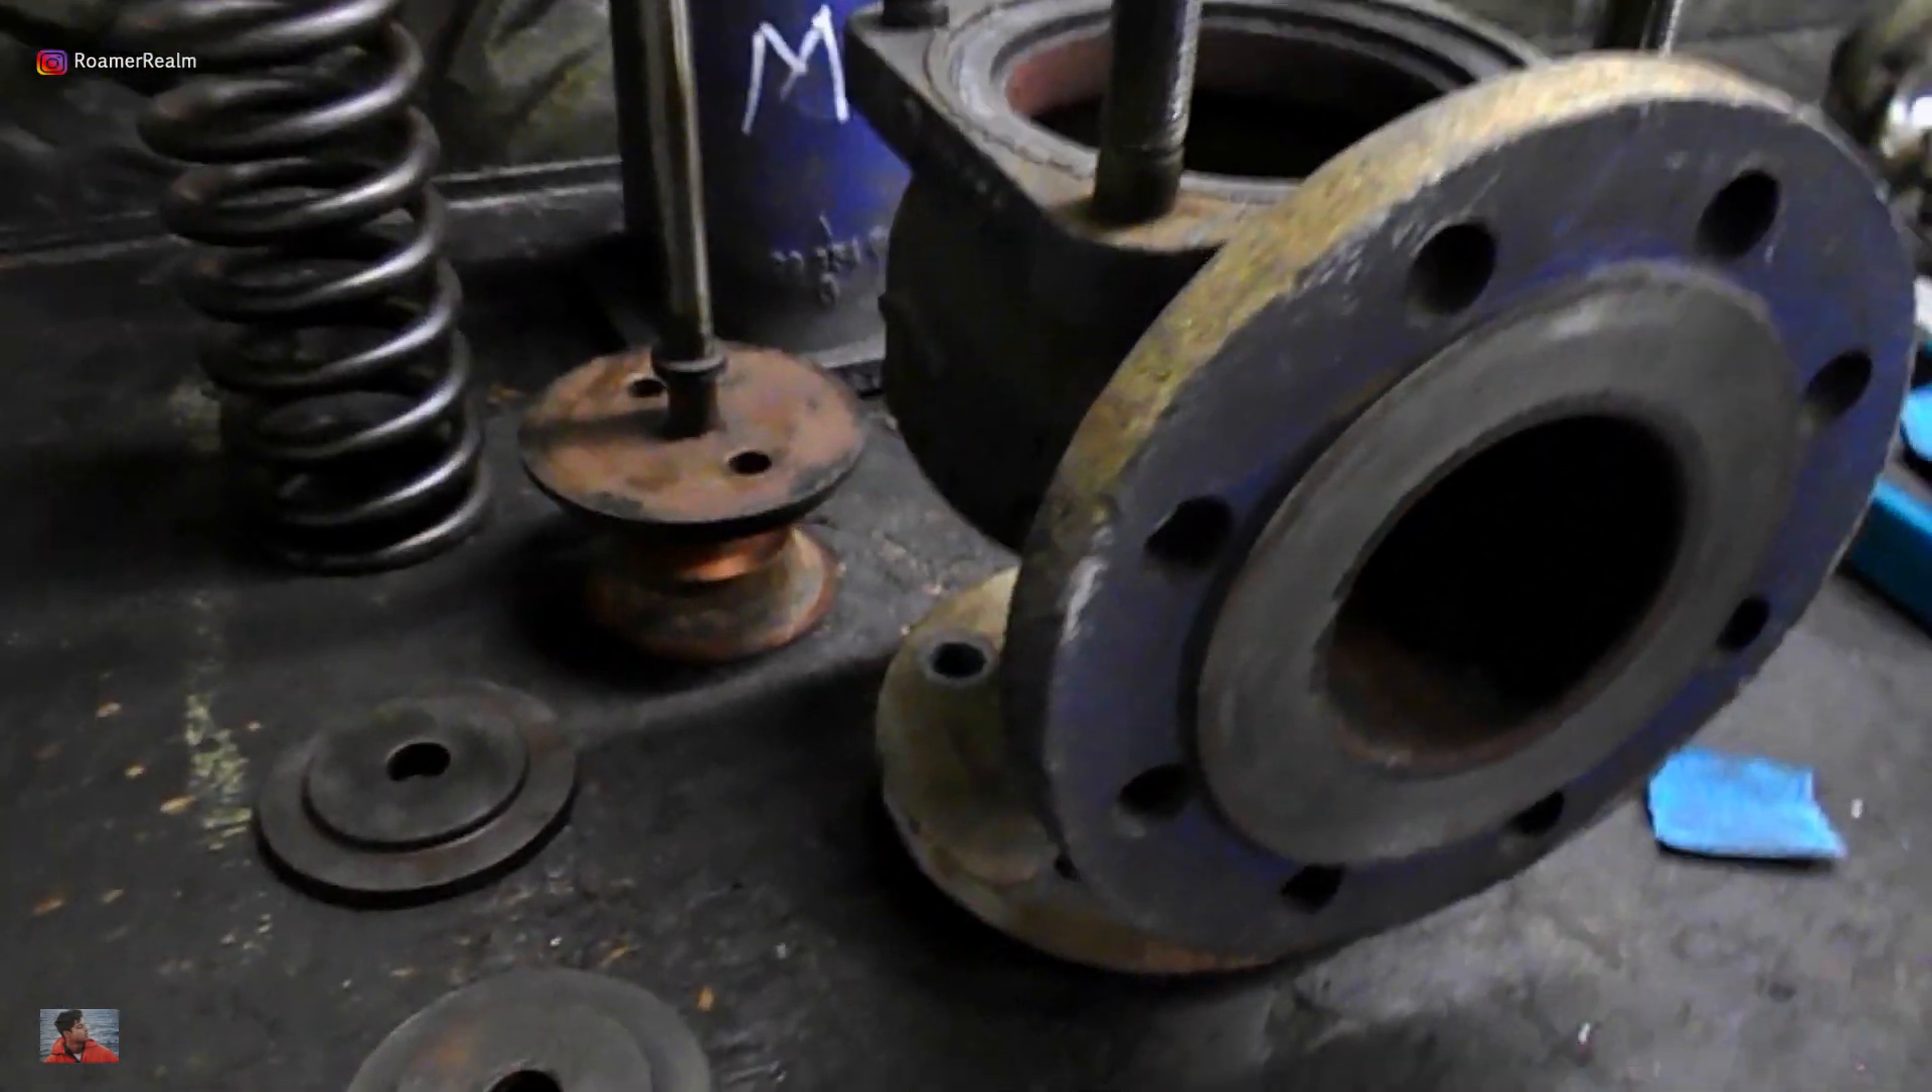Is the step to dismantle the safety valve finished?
Yes.